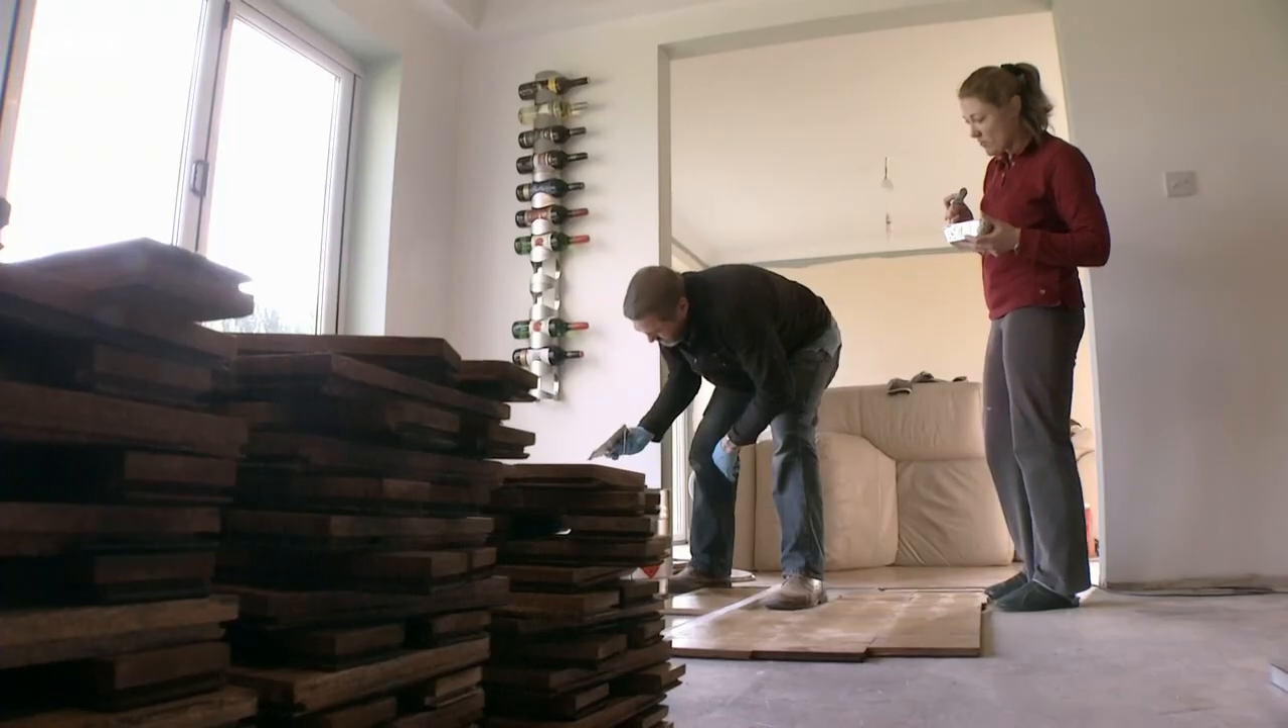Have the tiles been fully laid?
No.